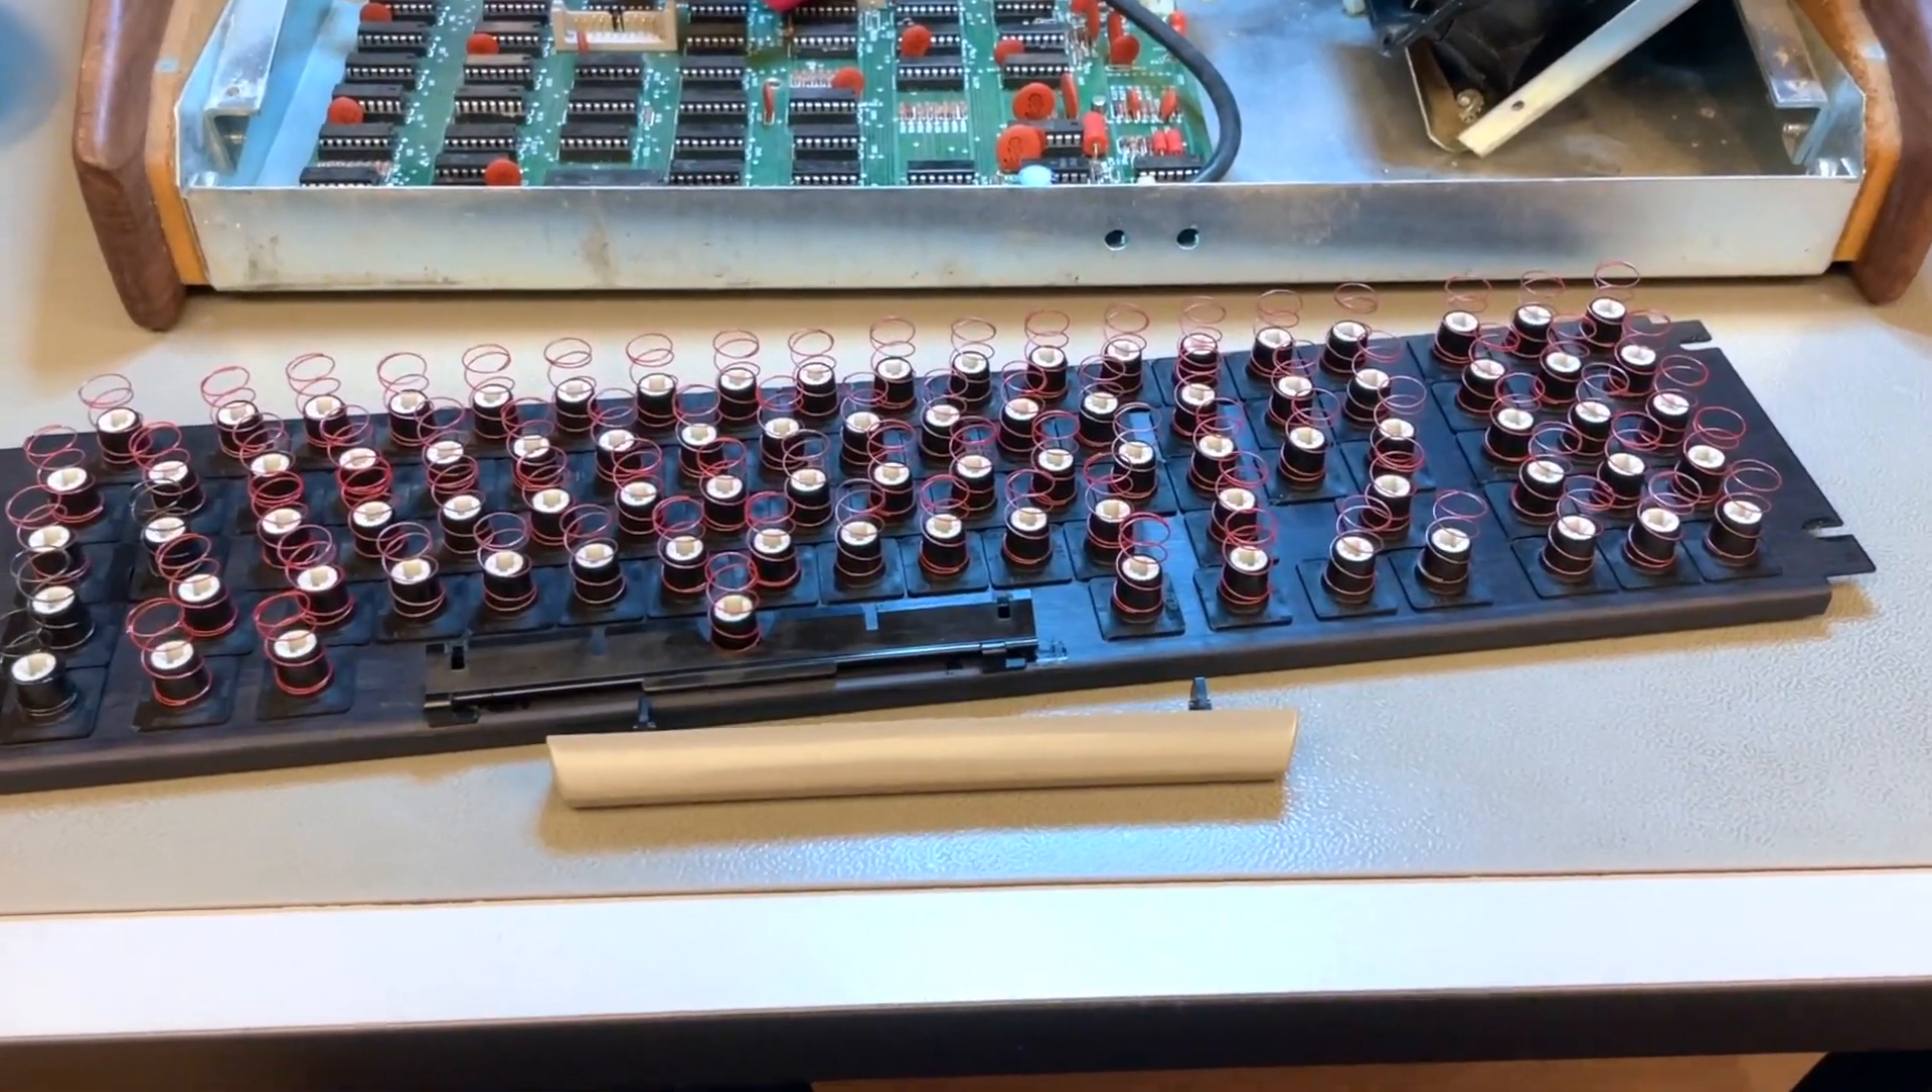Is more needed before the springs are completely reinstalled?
No.